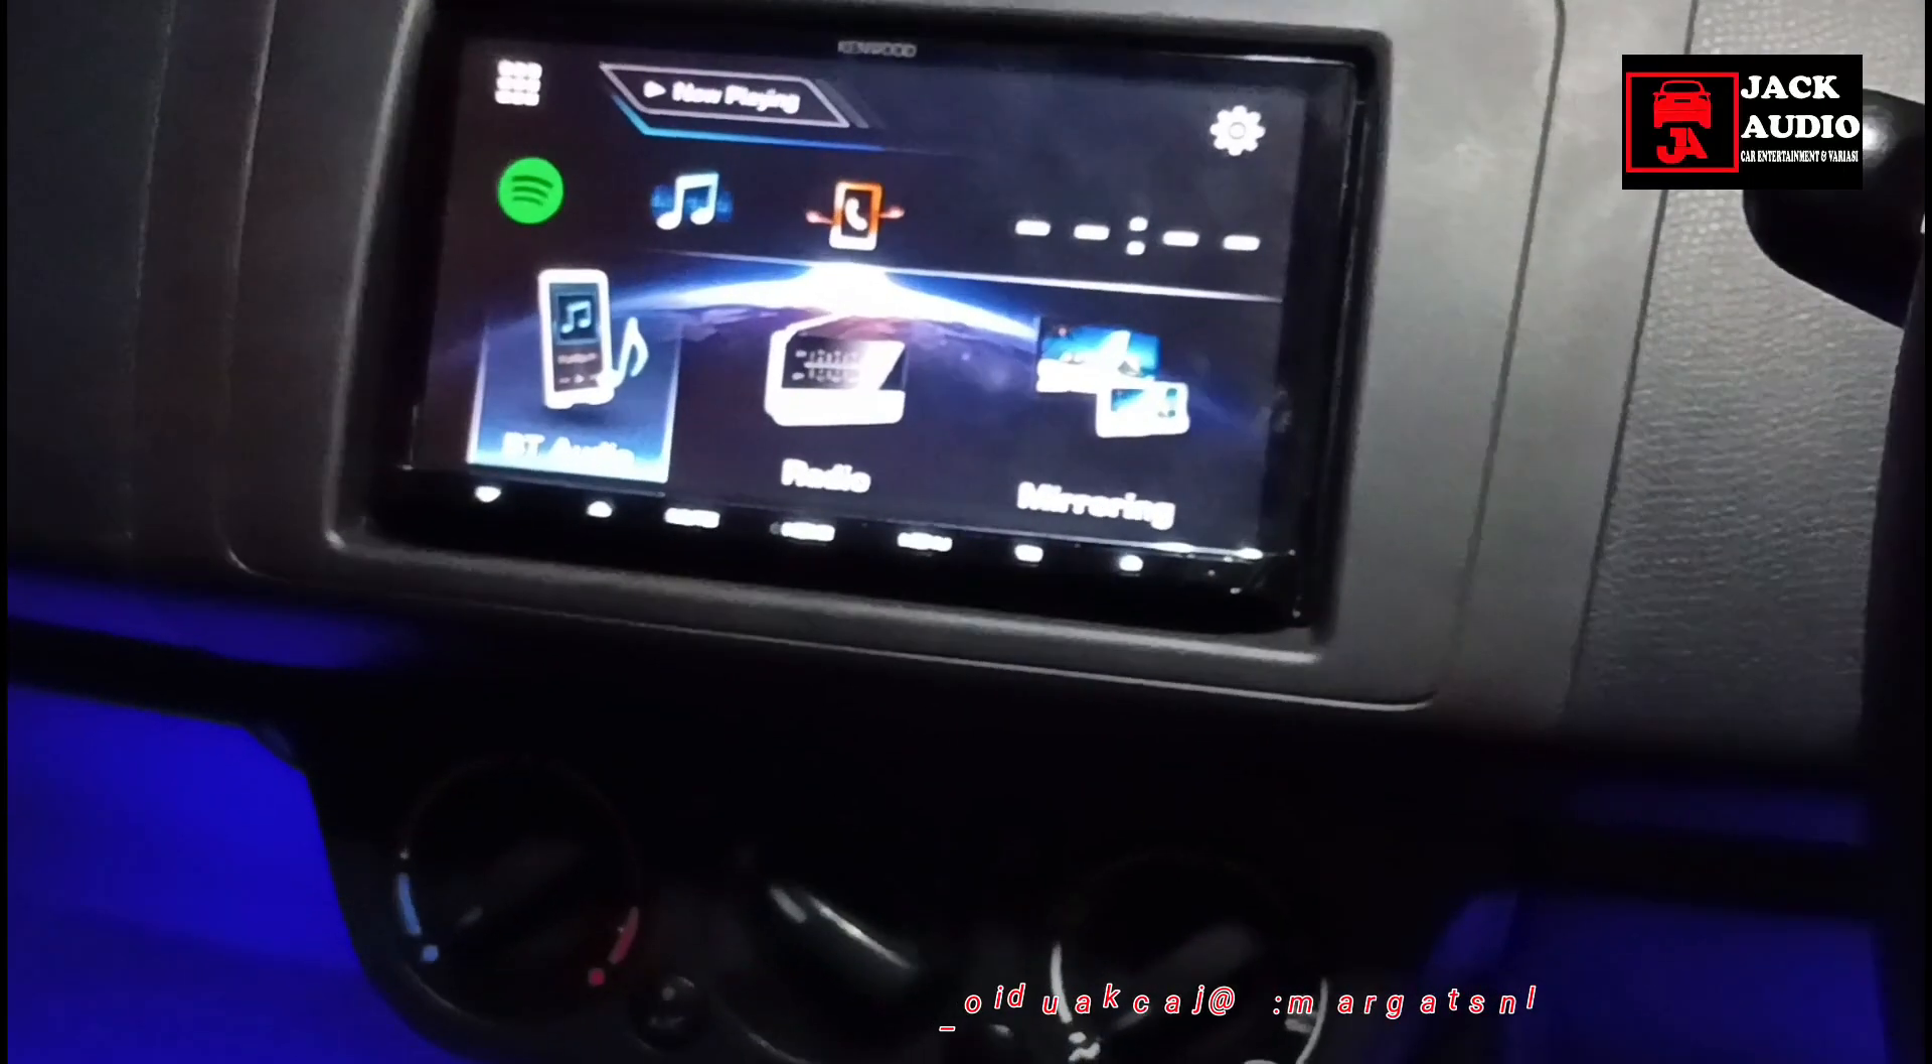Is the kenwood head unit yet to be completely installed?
No.